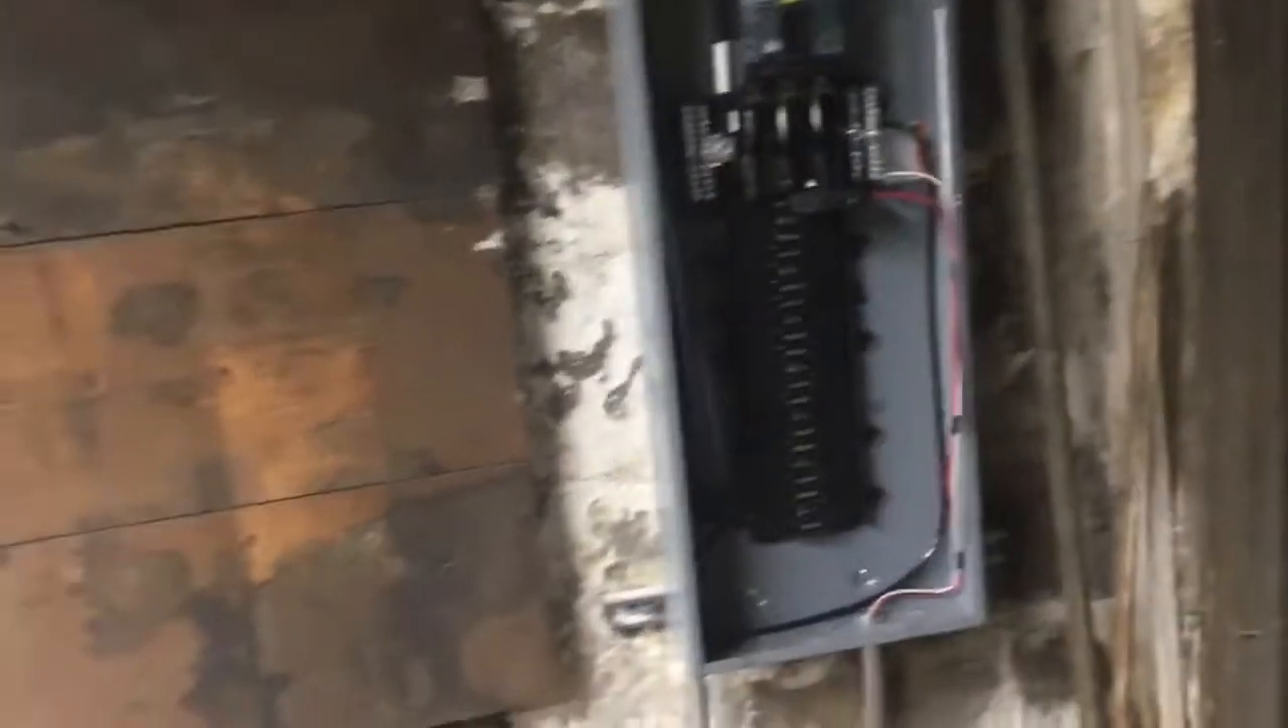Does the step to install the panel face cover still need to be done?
Yes.